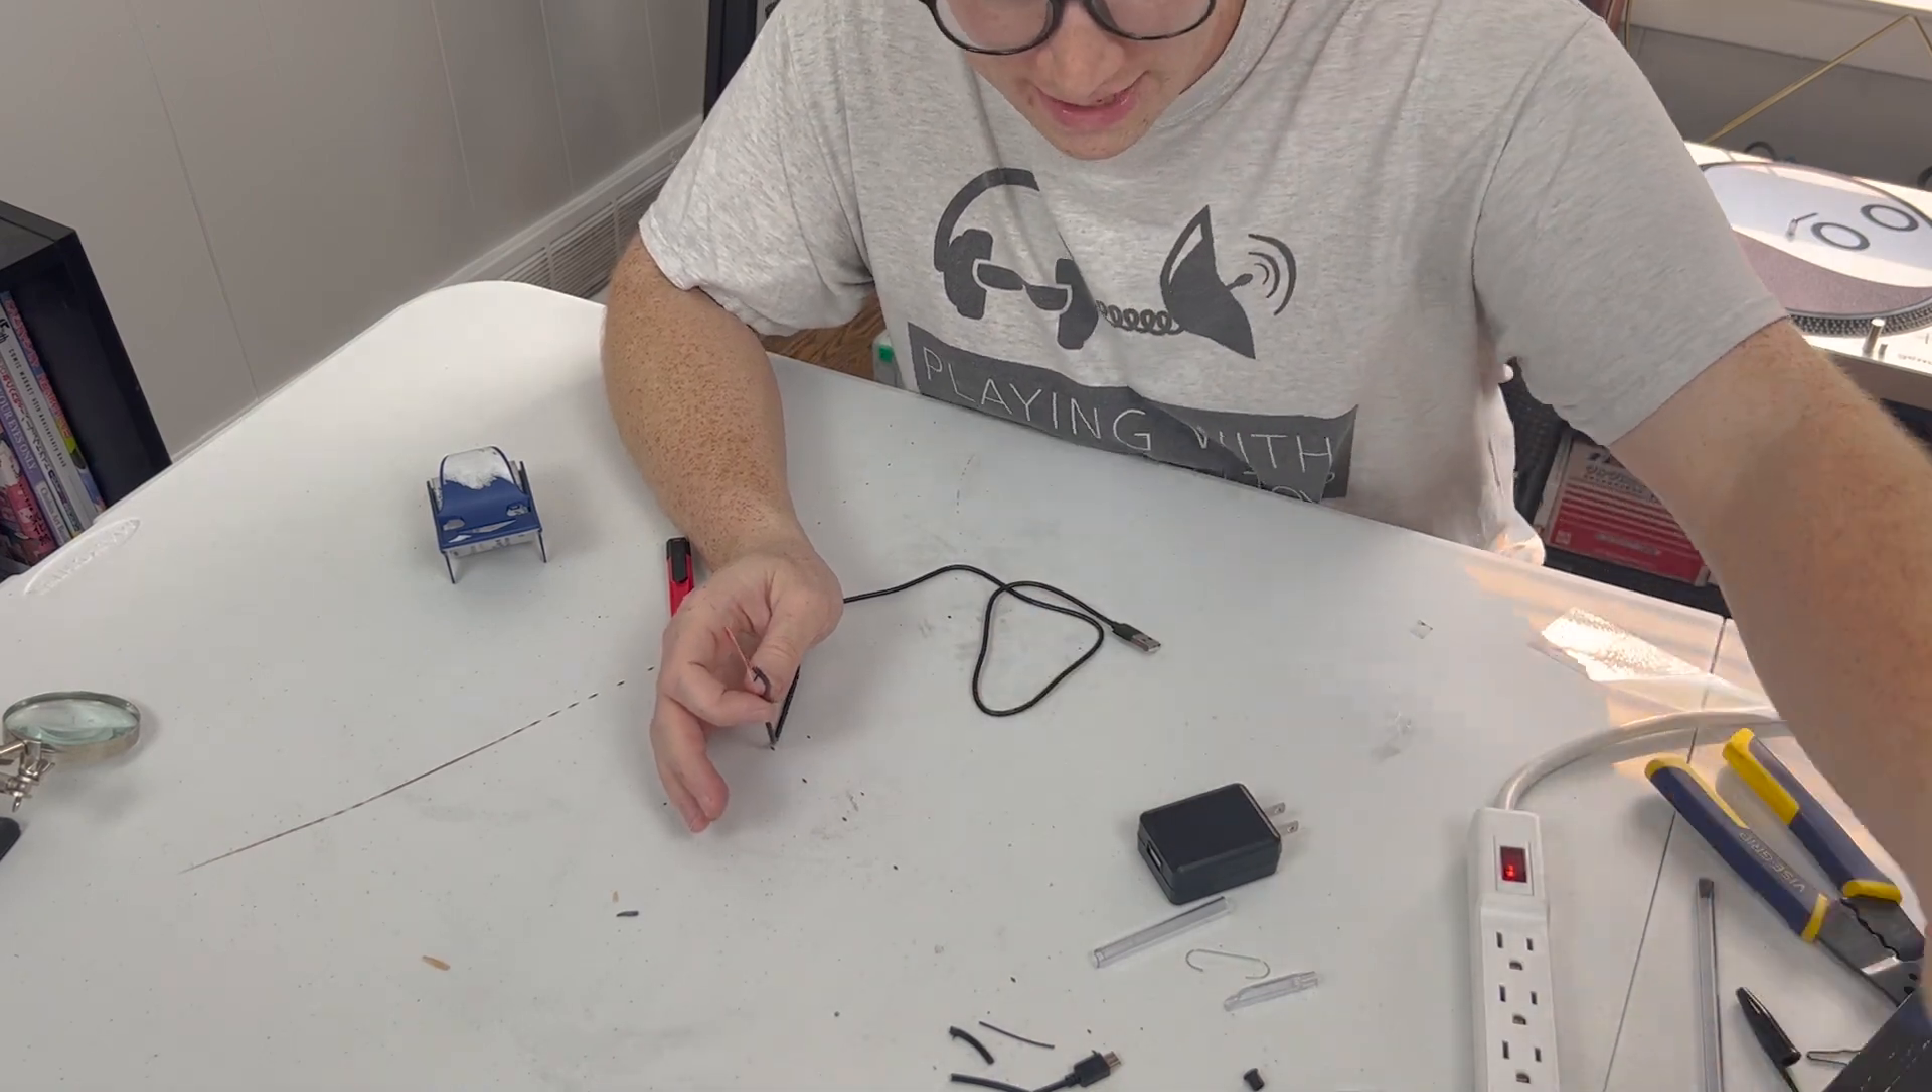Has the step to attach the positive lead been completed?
No.